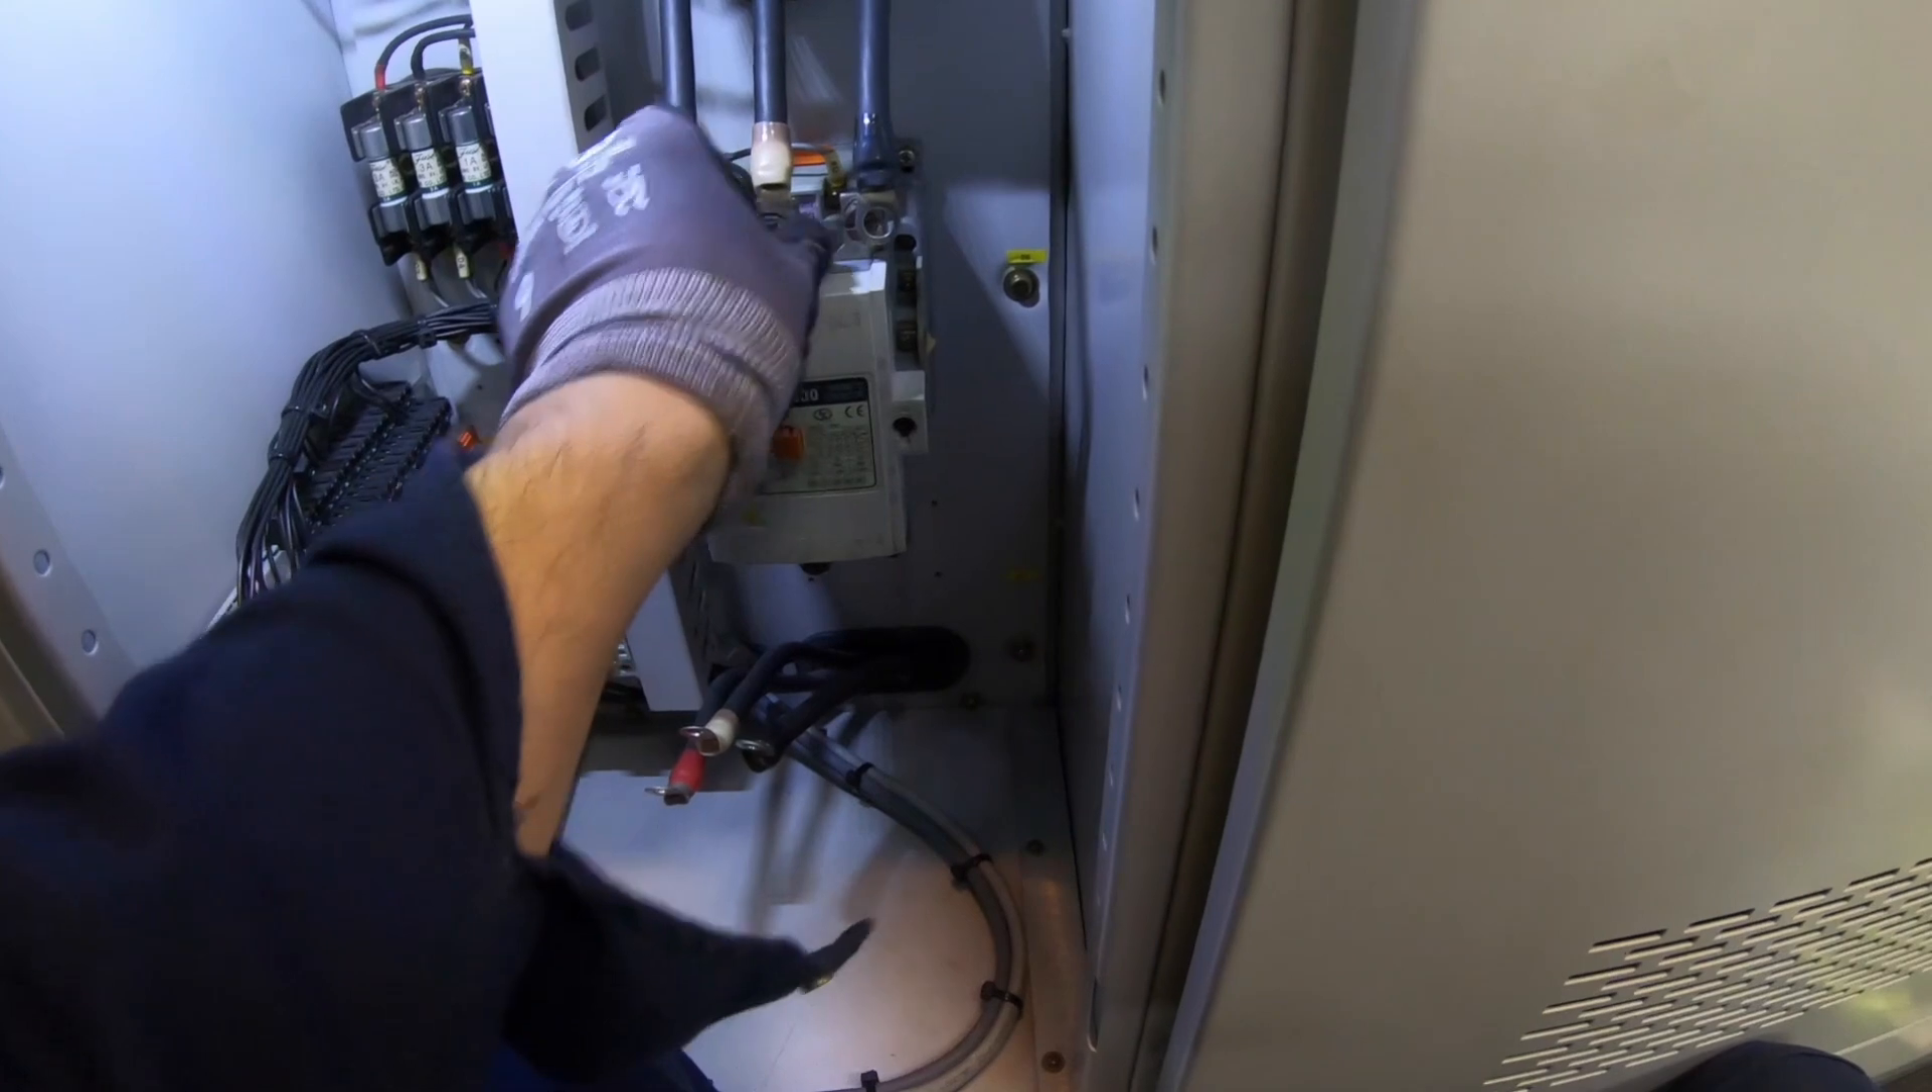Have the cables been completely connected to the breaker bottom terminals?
No.